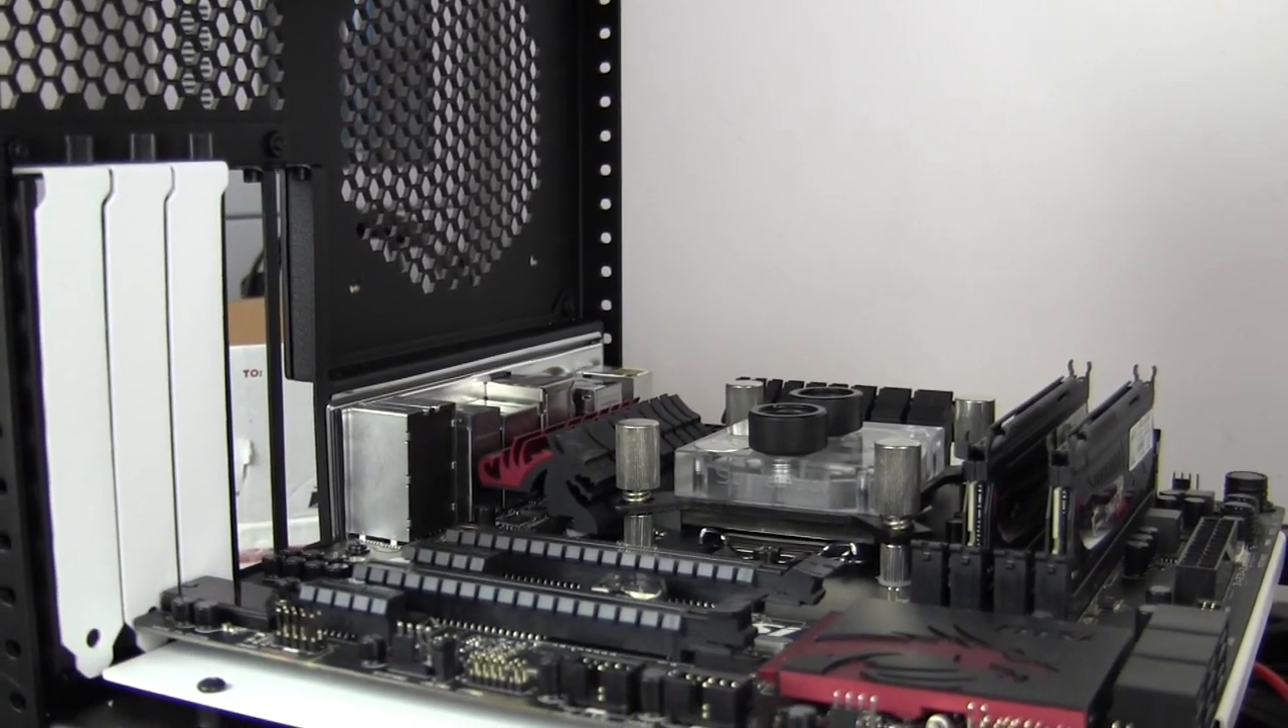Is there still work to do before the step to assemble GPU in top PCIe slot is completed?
Yes.